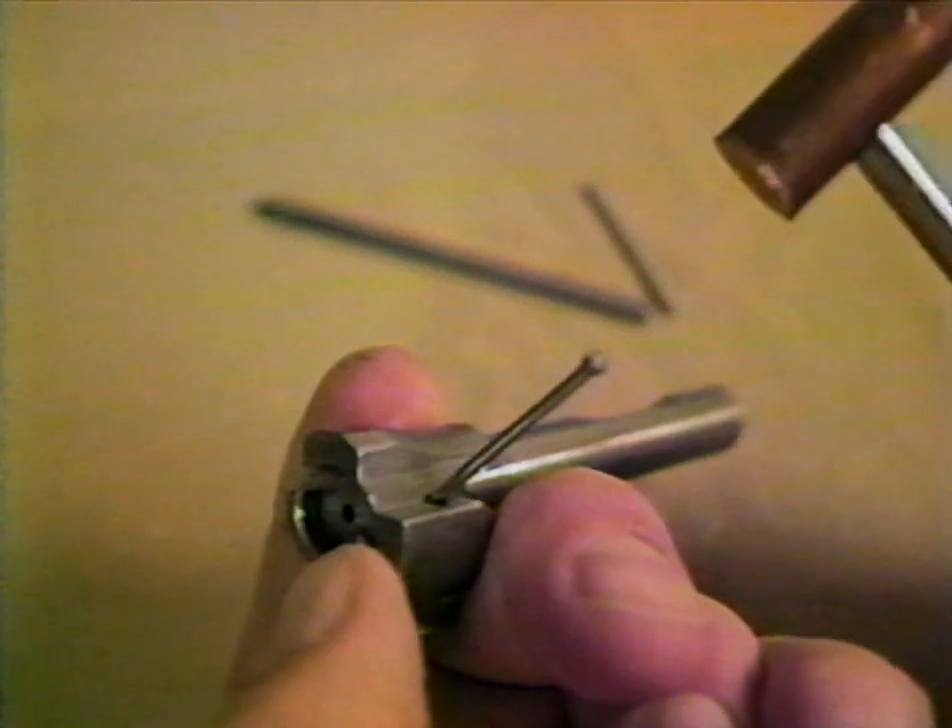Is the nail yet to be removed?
Yes.